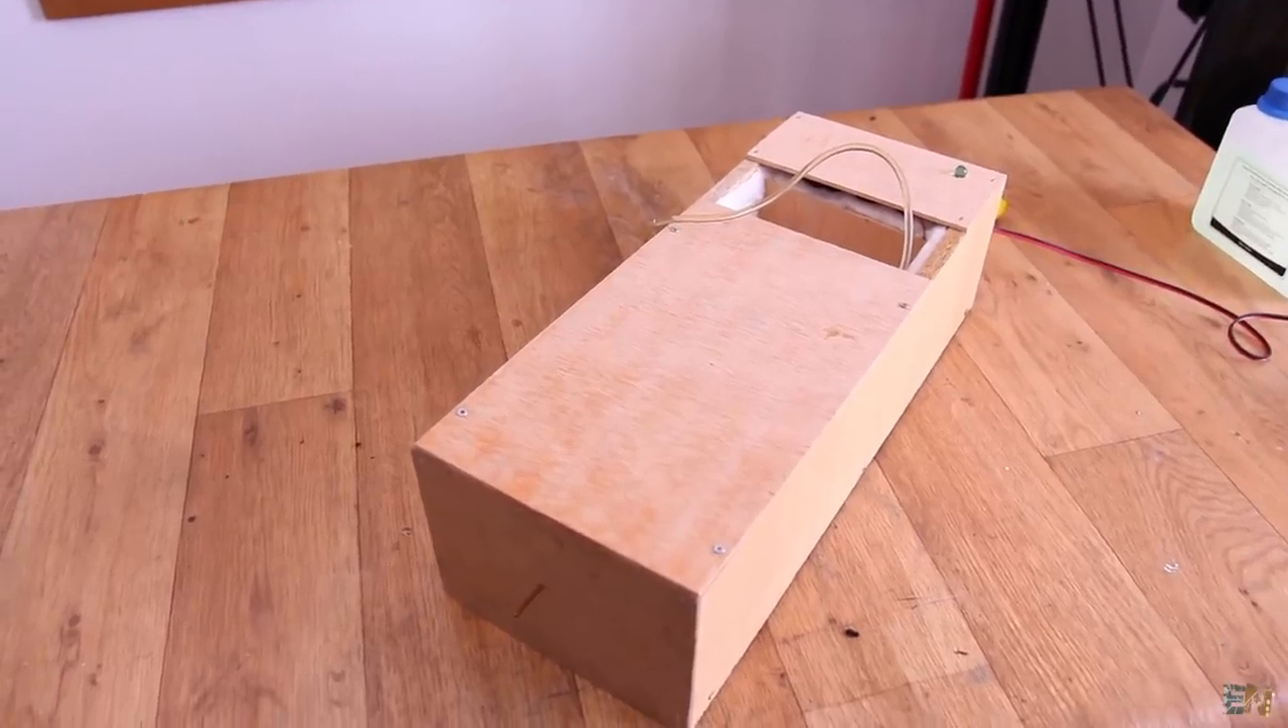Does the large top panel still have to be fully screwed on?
No.